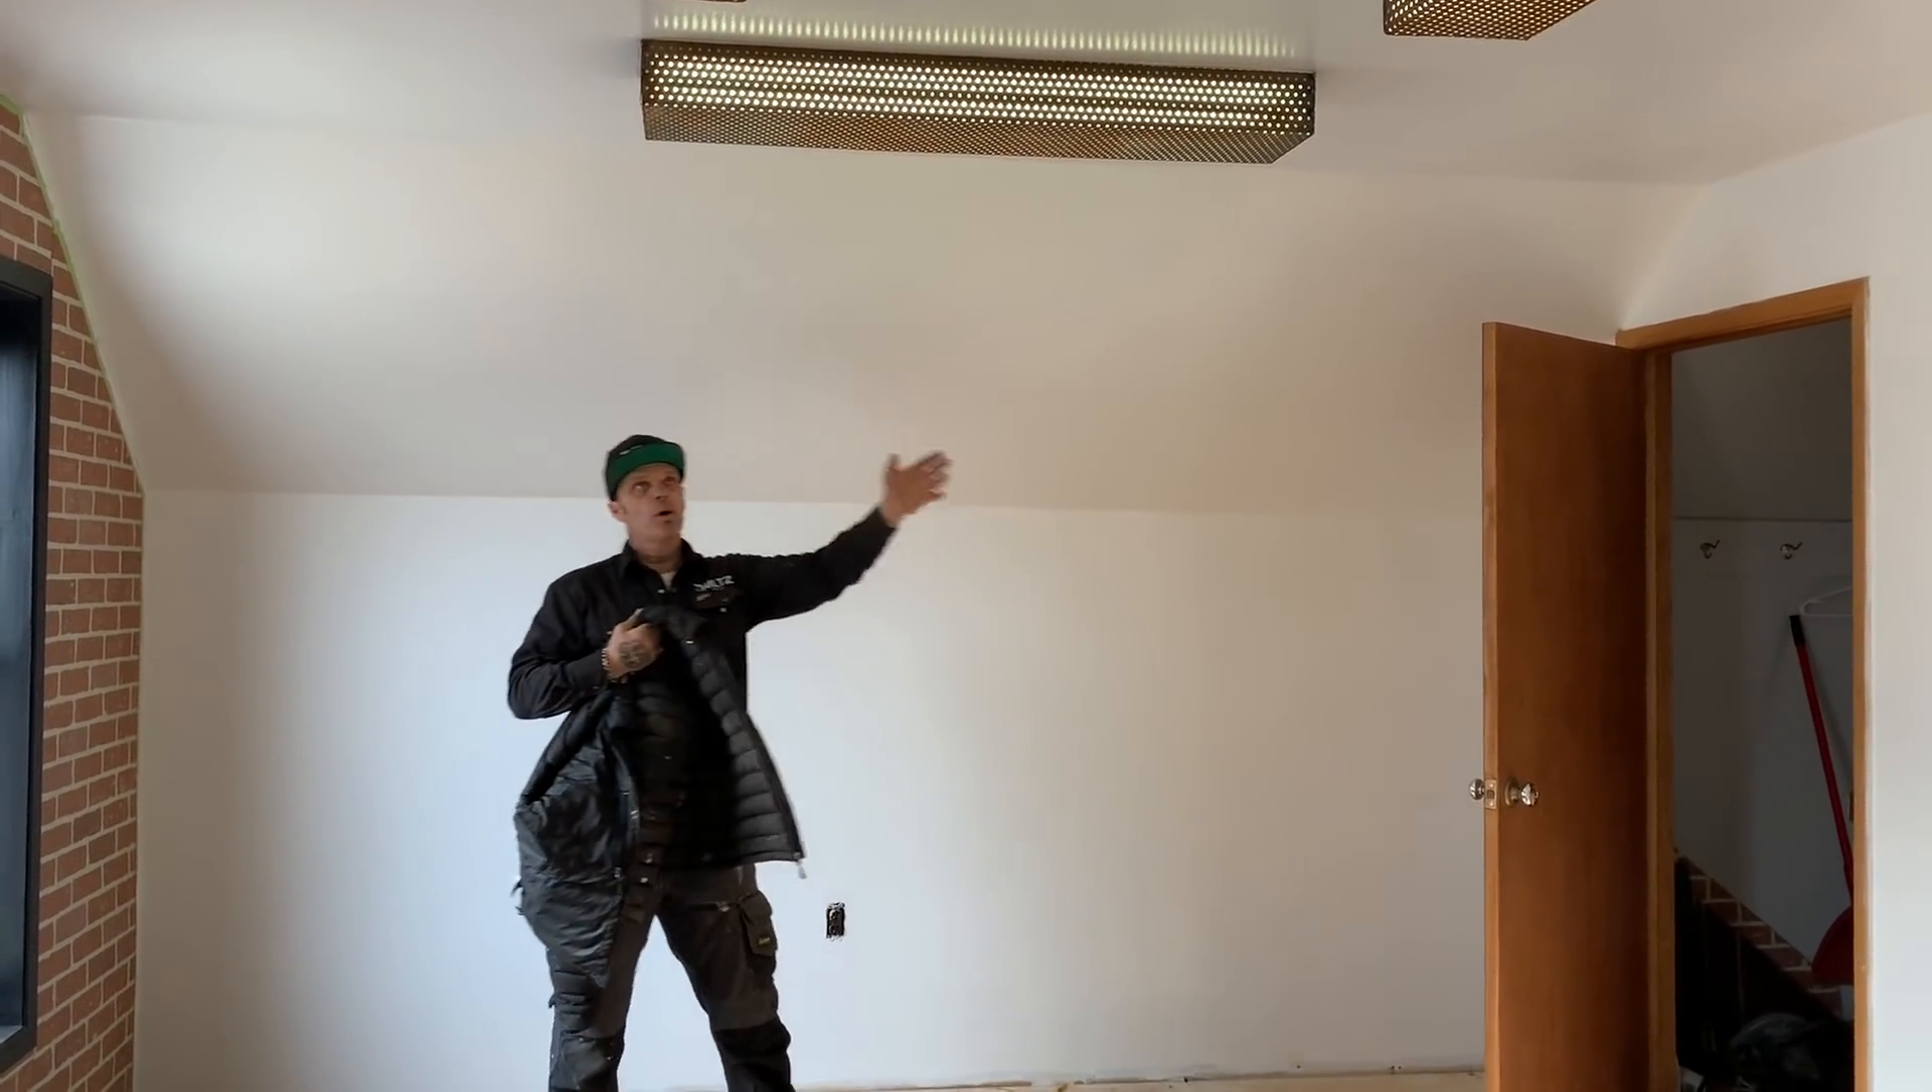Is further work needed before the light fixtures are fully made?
No.